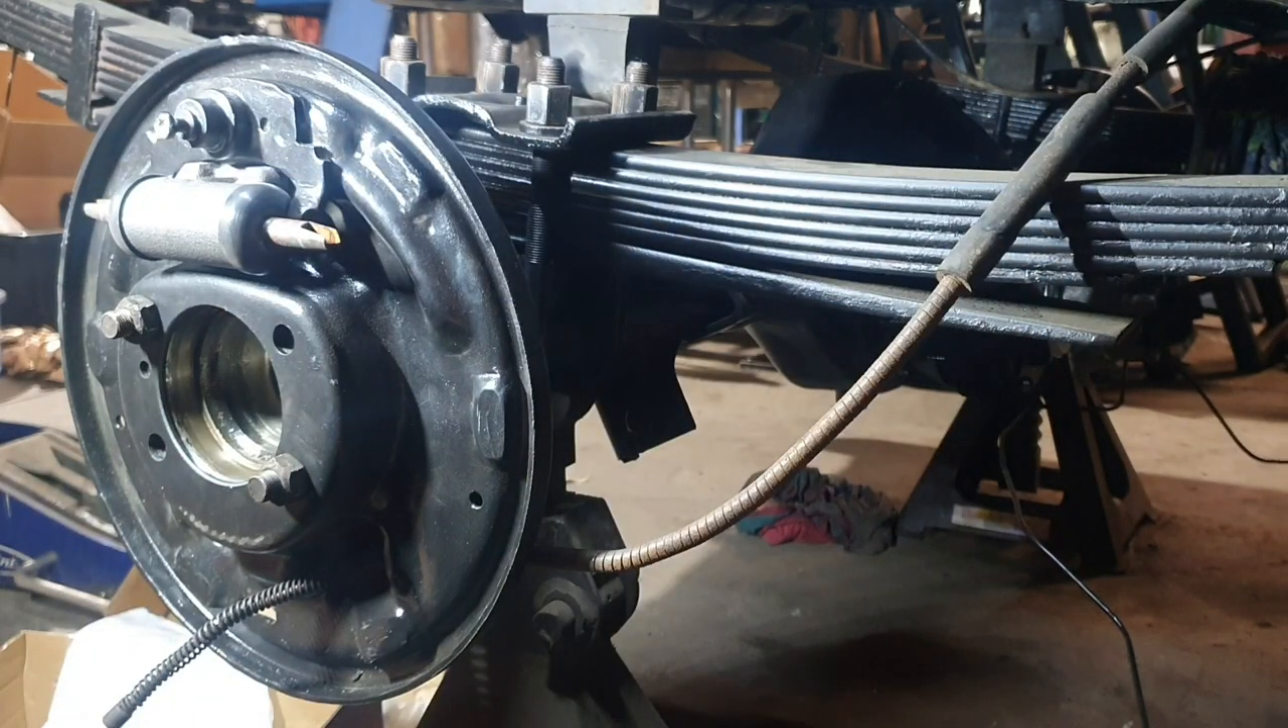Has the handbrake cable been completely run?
Yes.